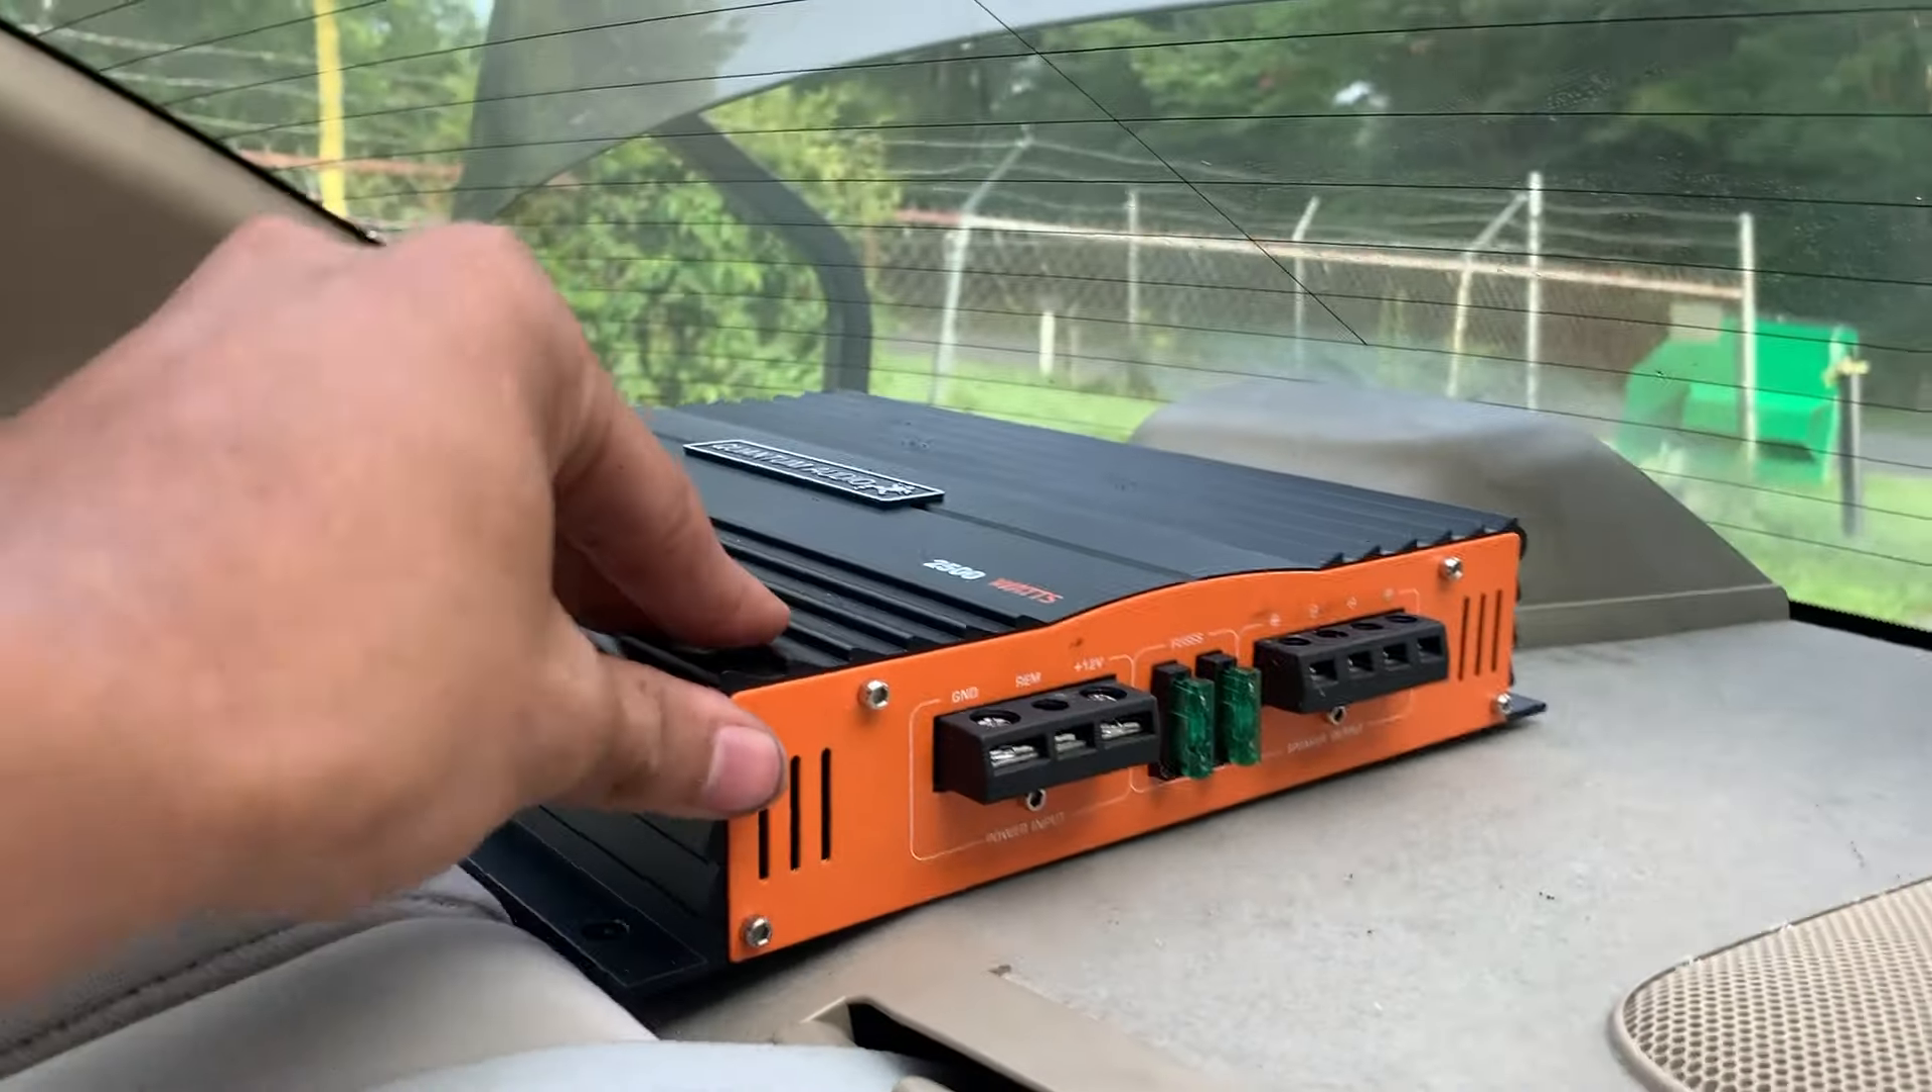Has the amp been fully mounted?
No.